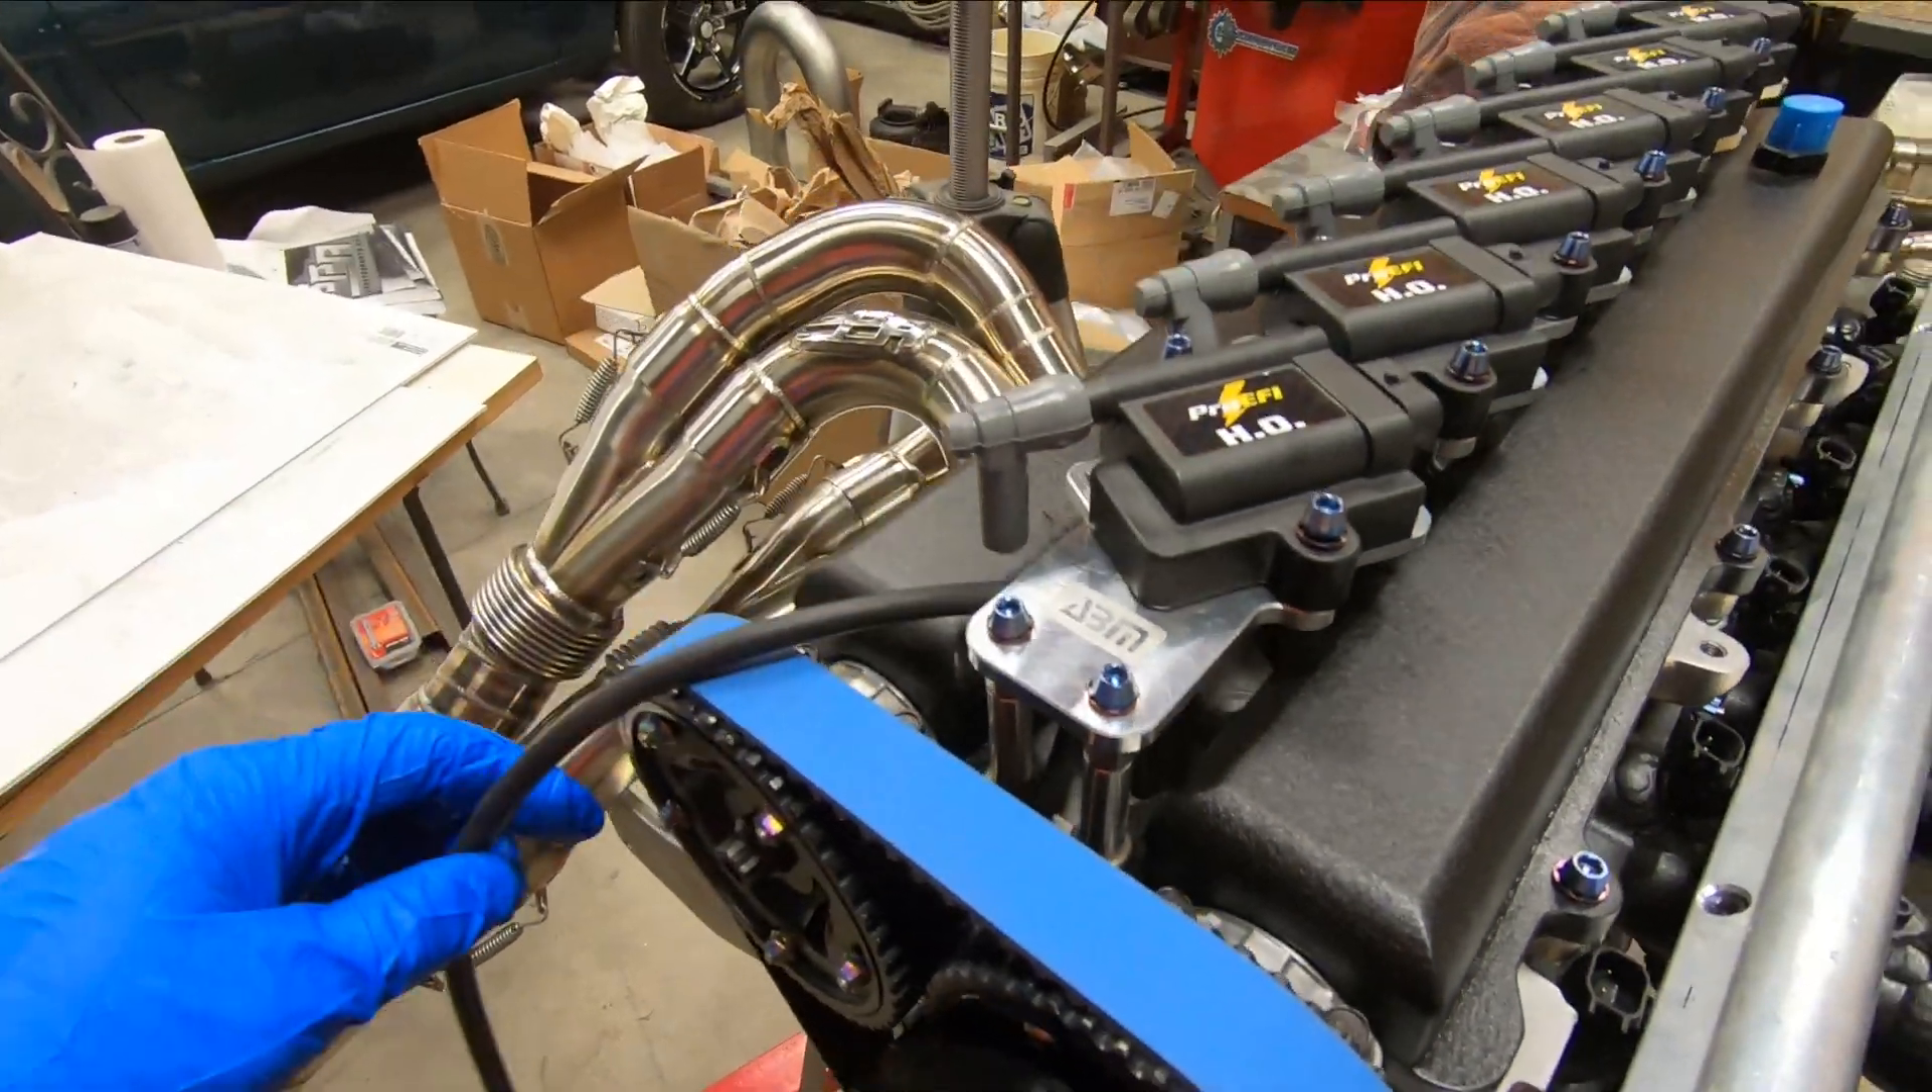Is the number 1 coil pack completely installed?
Yes.